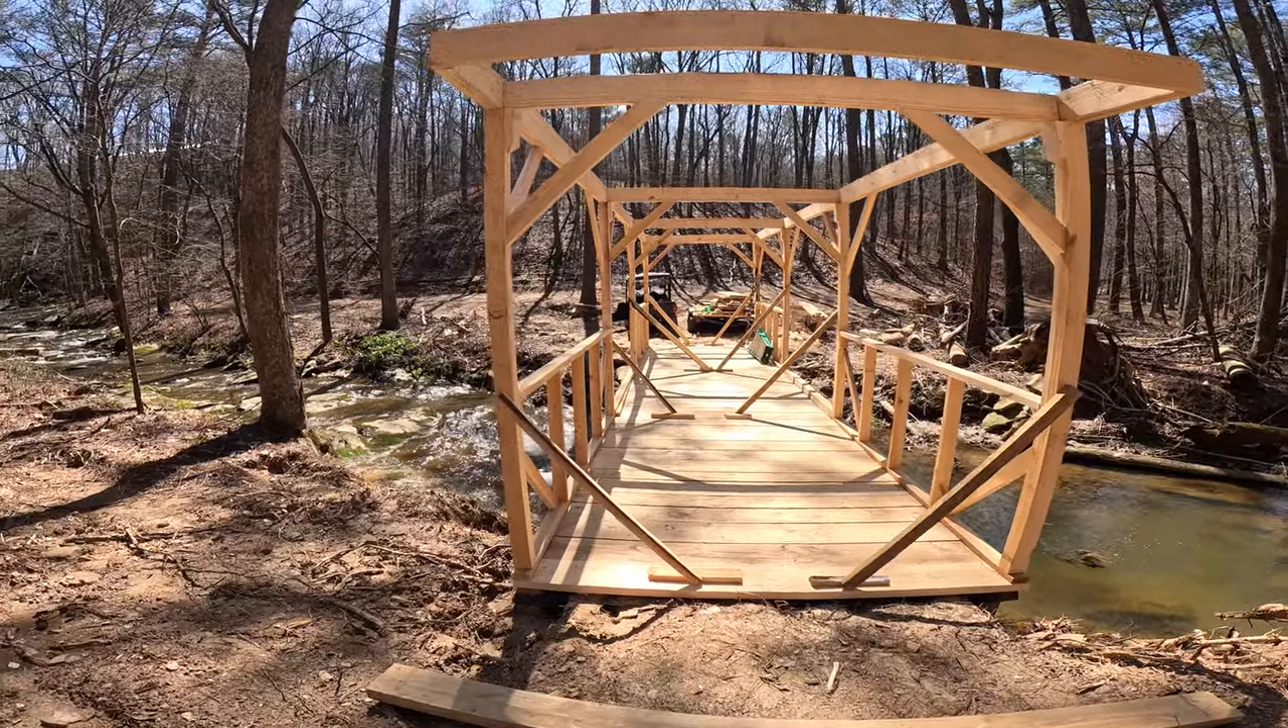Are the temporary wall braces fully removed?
No.